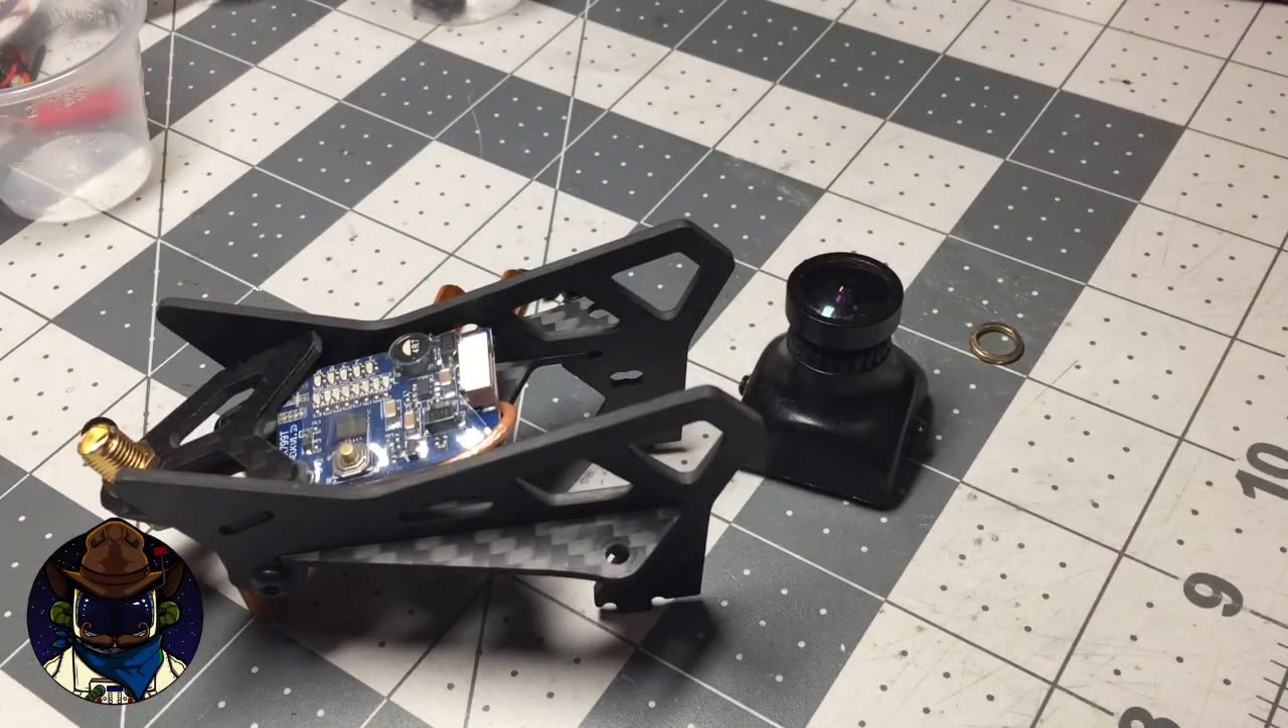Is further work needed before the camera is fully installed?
Yes.